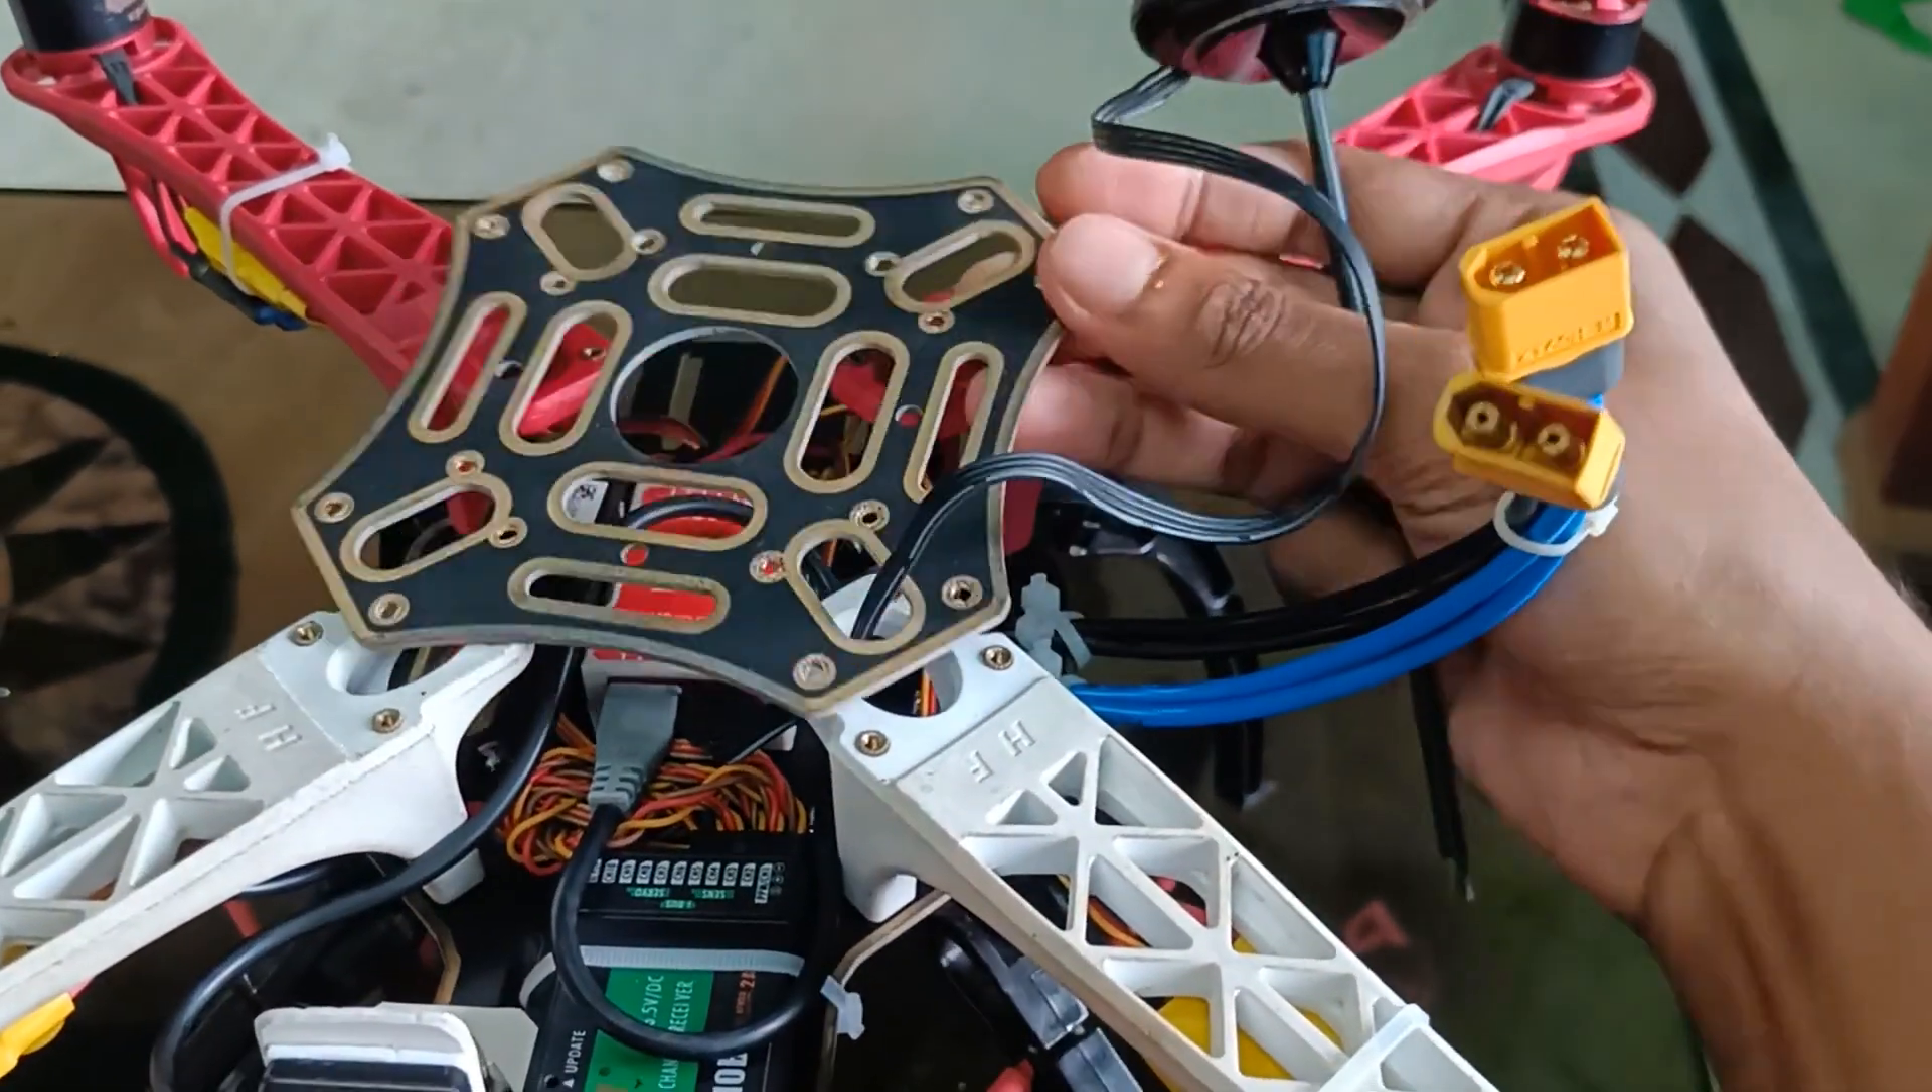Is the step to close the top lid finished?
No.